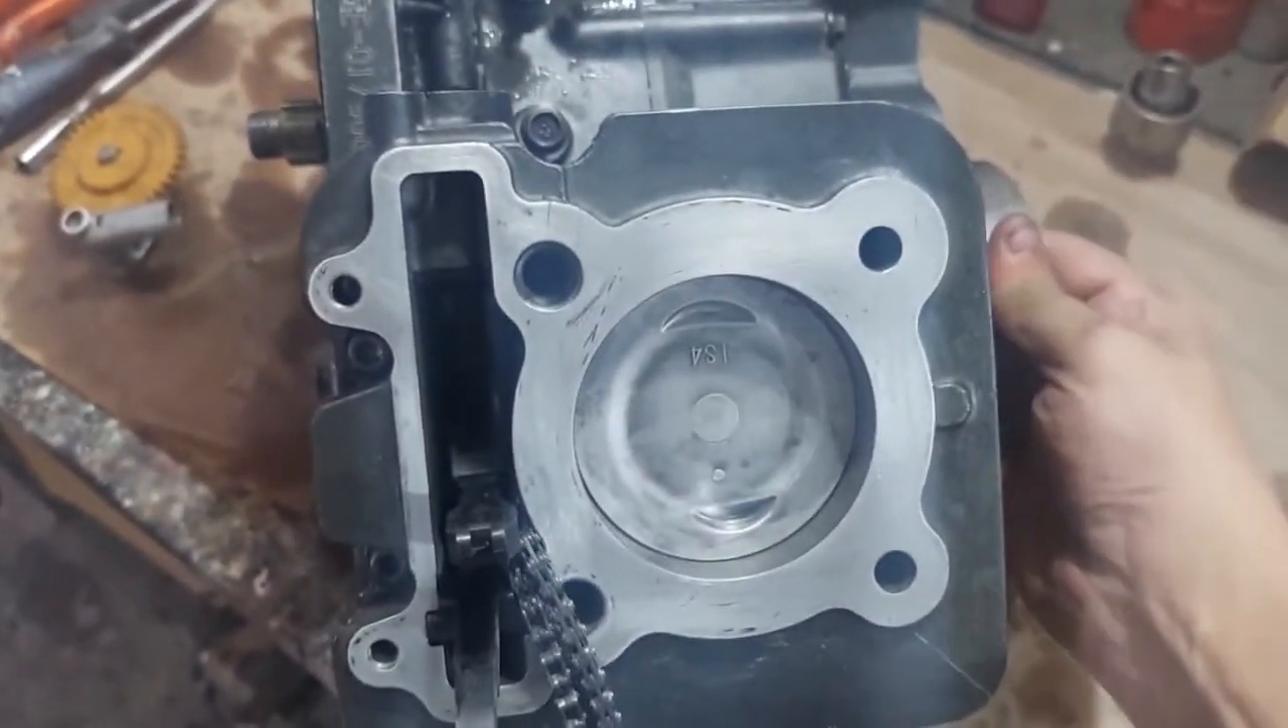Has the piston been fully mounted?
Yes.